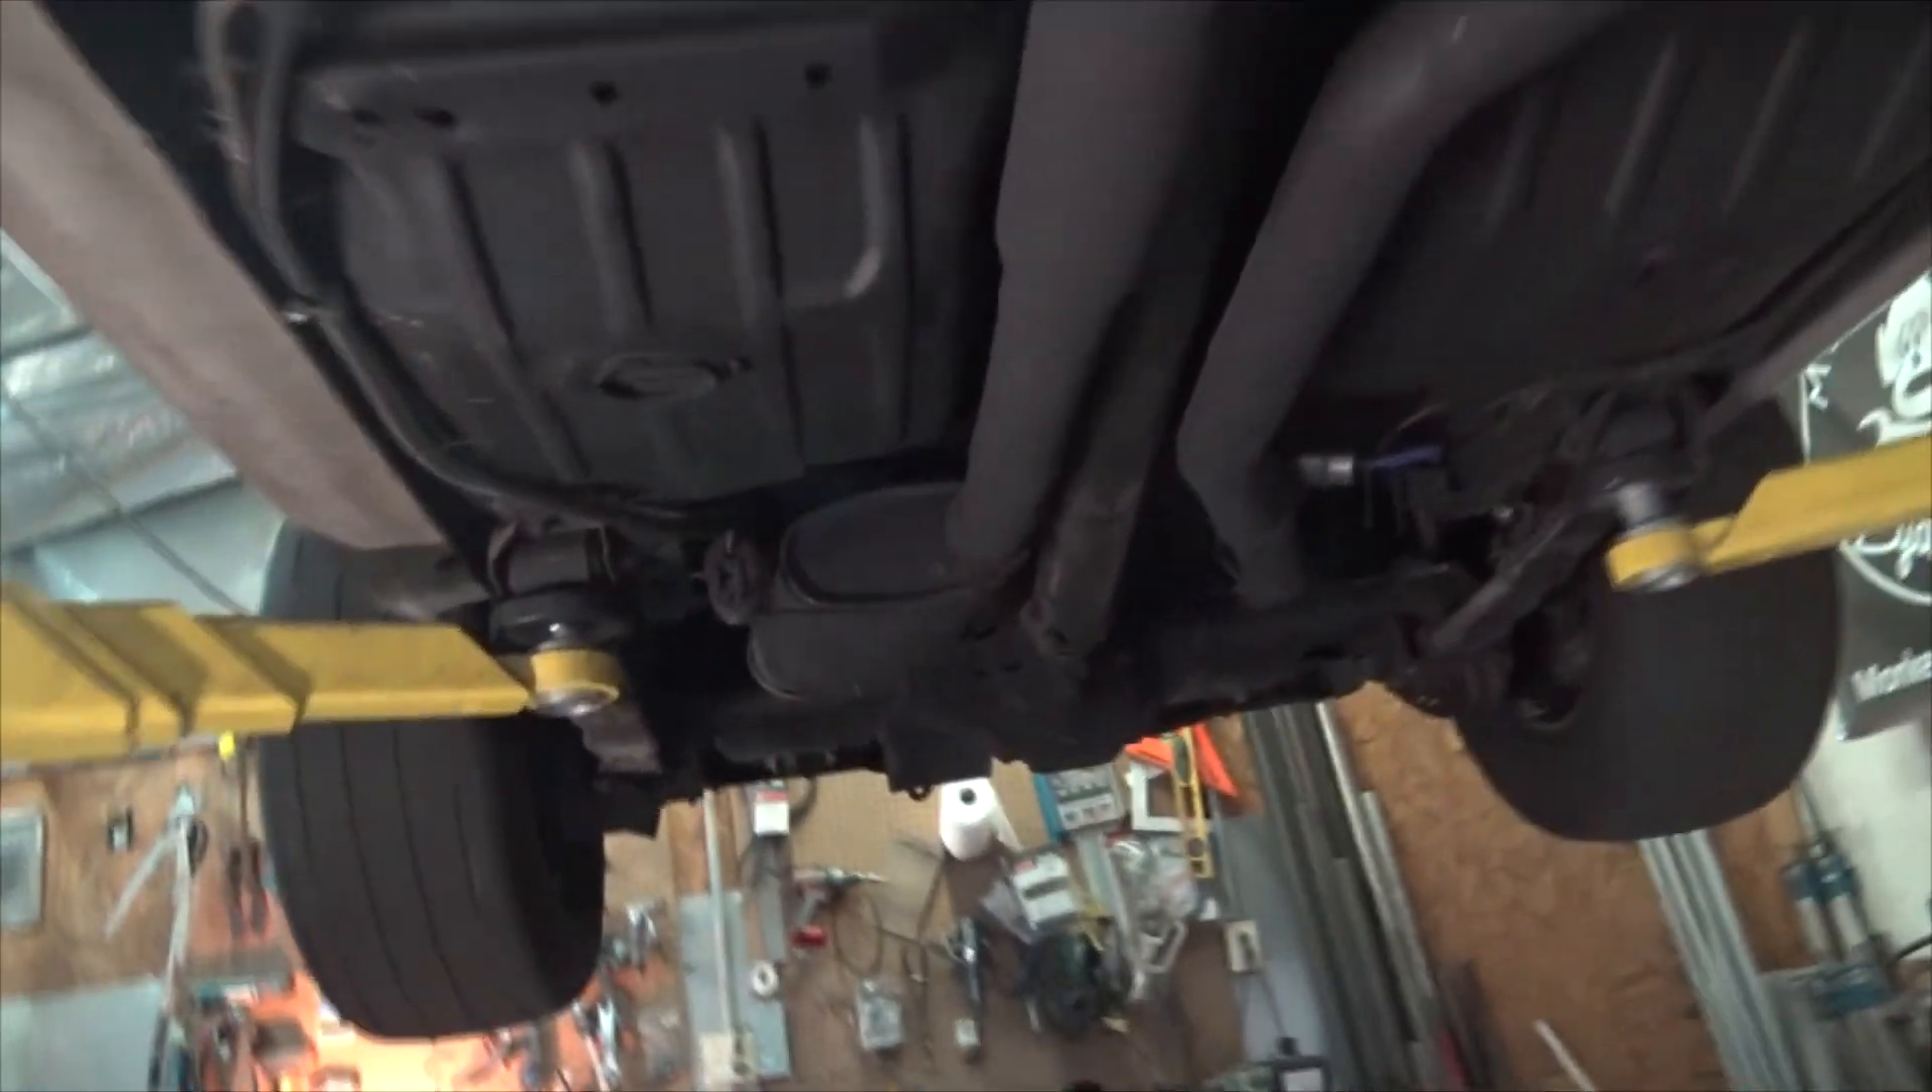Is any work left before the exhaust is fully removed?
Yes.